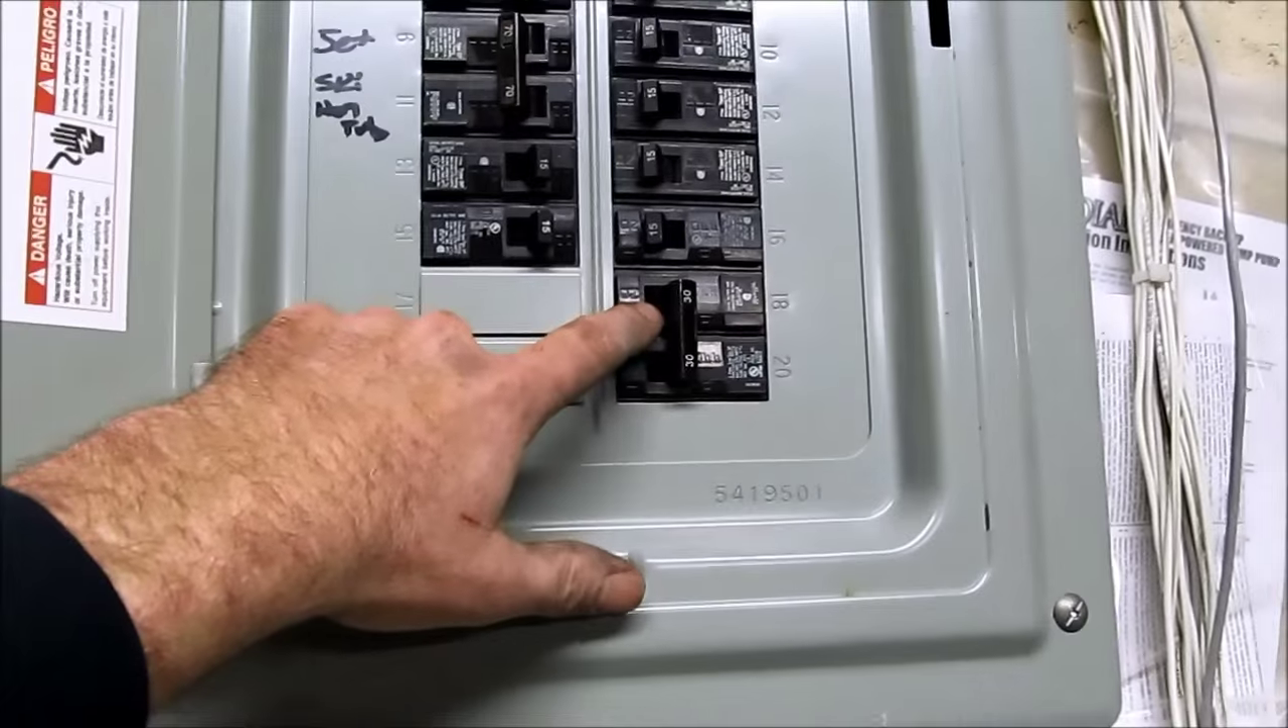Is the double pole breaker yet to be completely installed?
No.